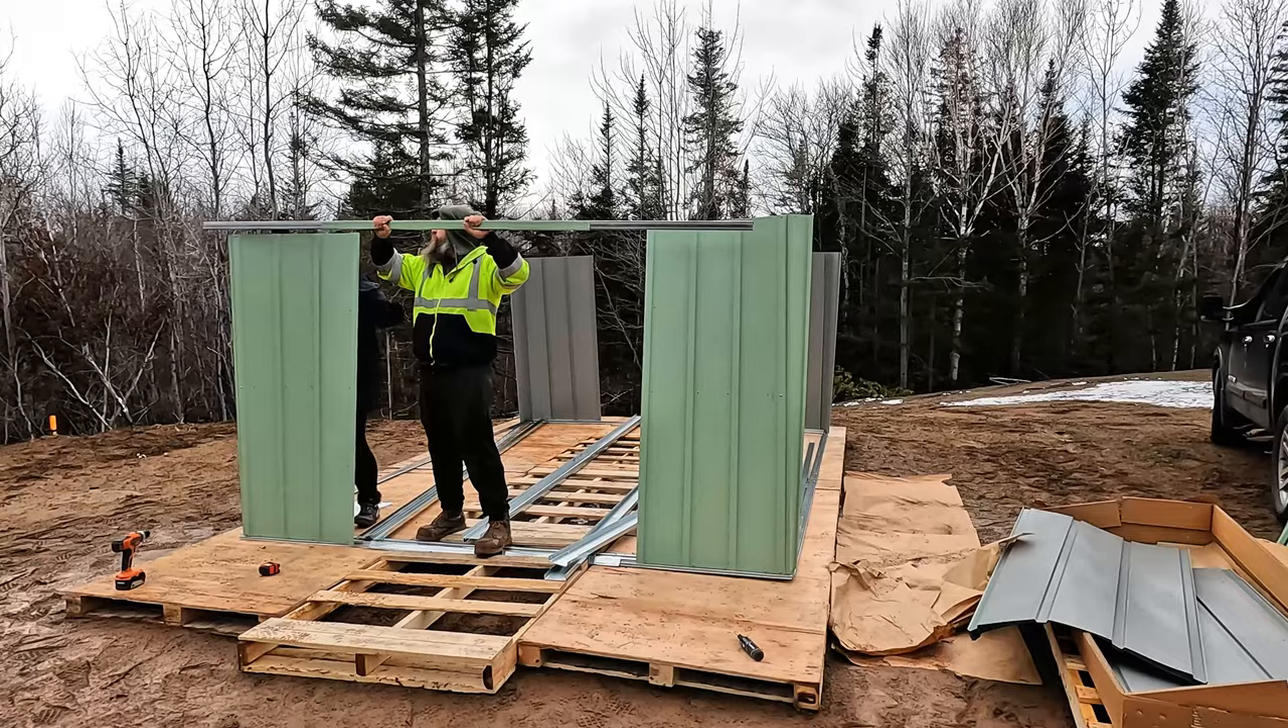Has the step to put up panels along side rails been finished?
No.